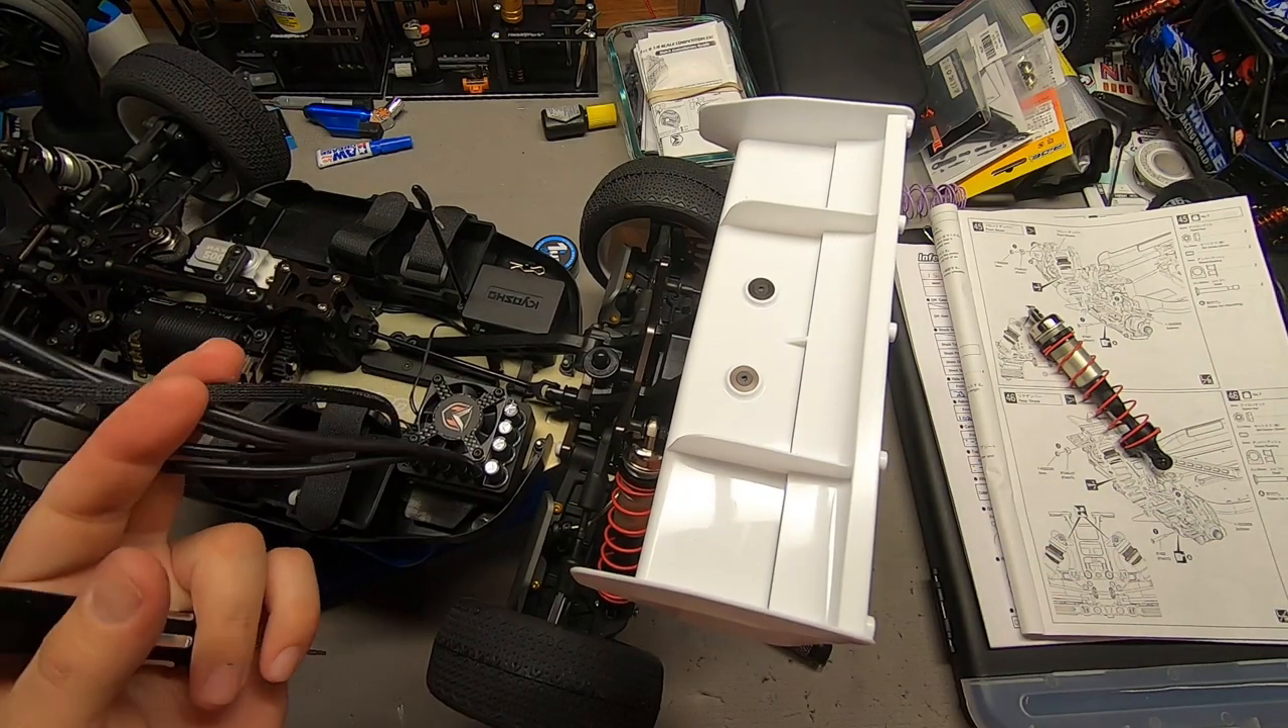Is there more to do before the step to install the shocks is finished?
Yes.